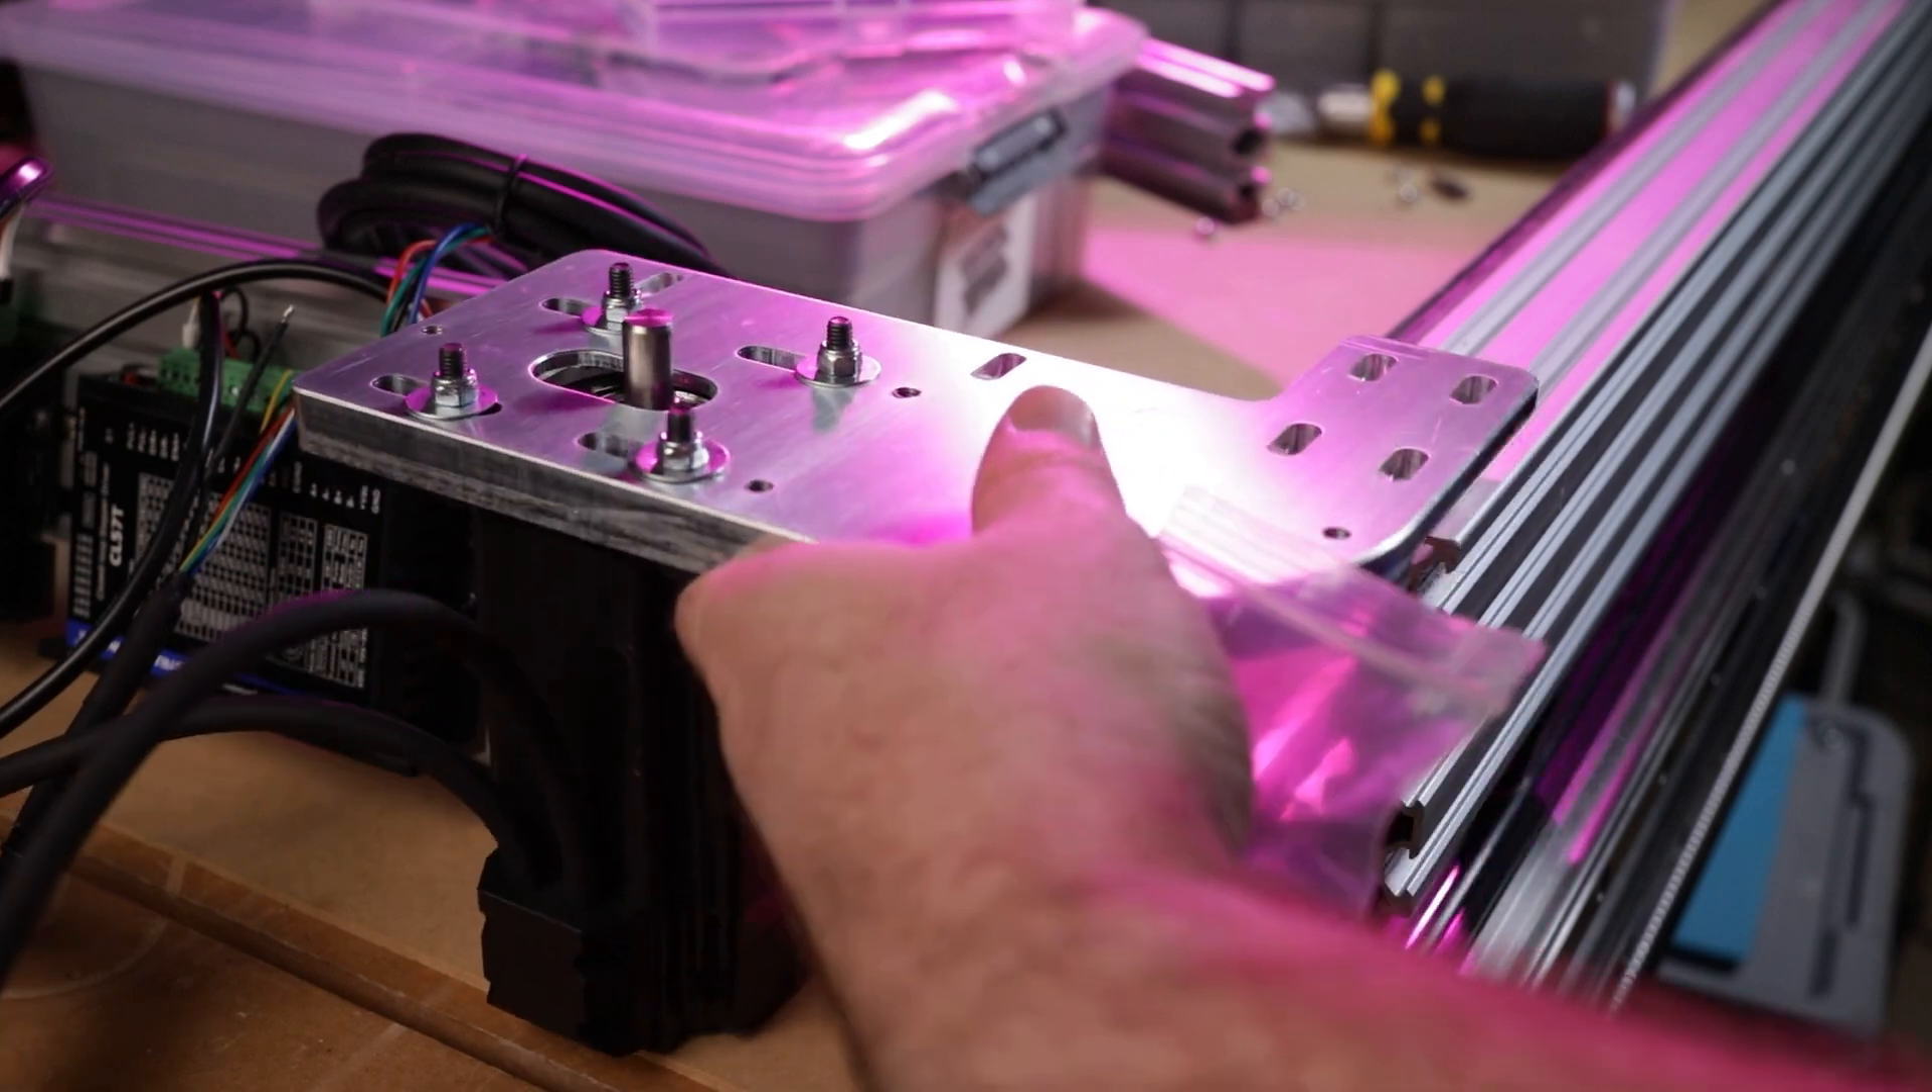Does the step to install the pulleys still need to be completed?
Yes.